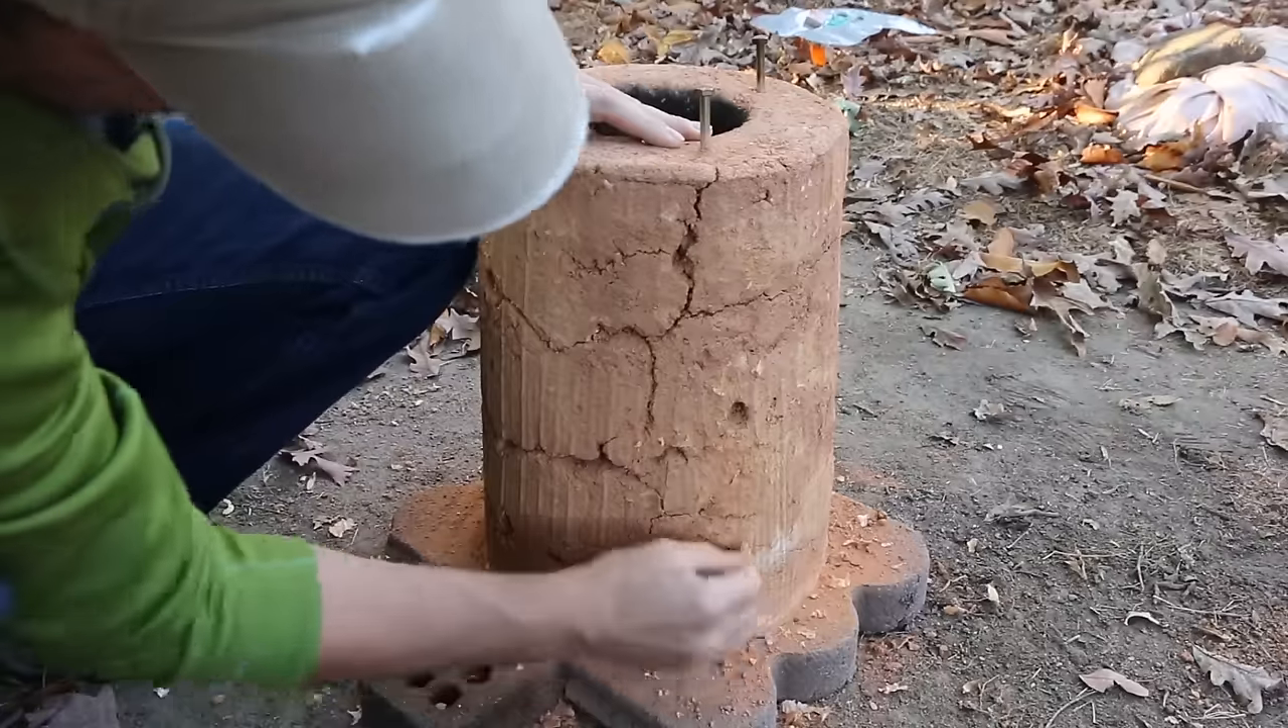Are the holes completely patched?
No.